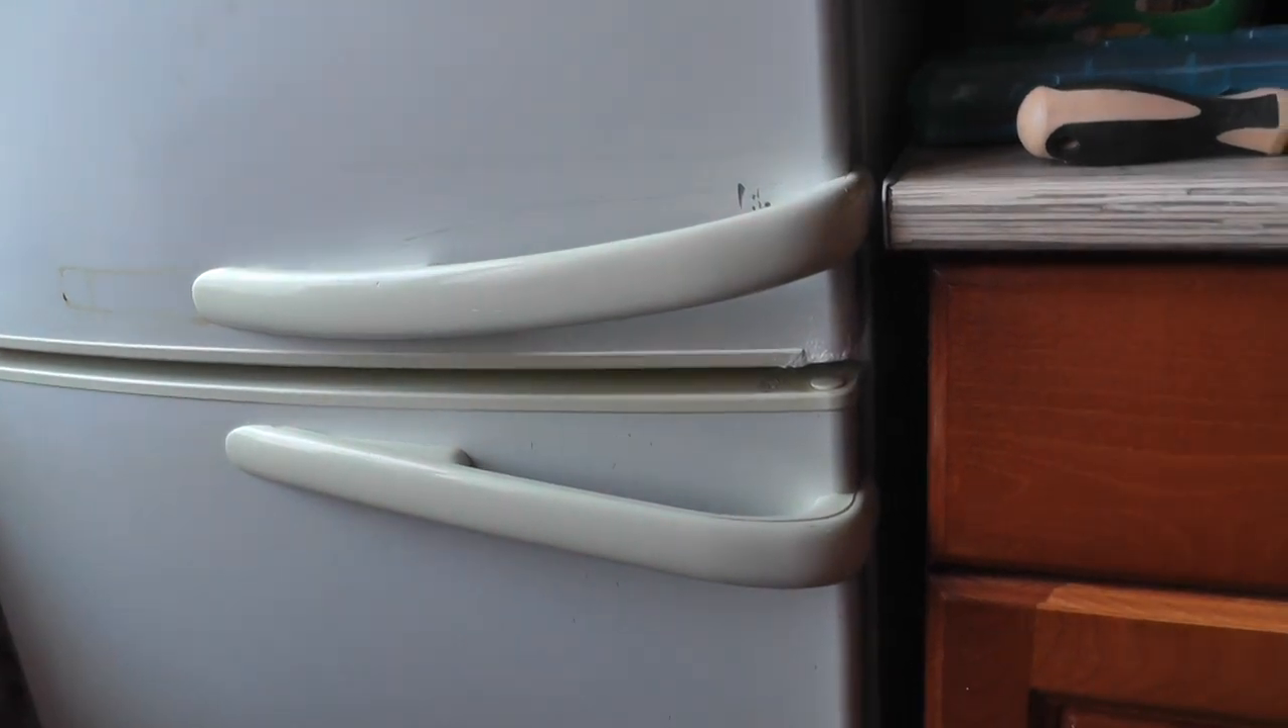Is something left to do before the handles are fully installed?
No.